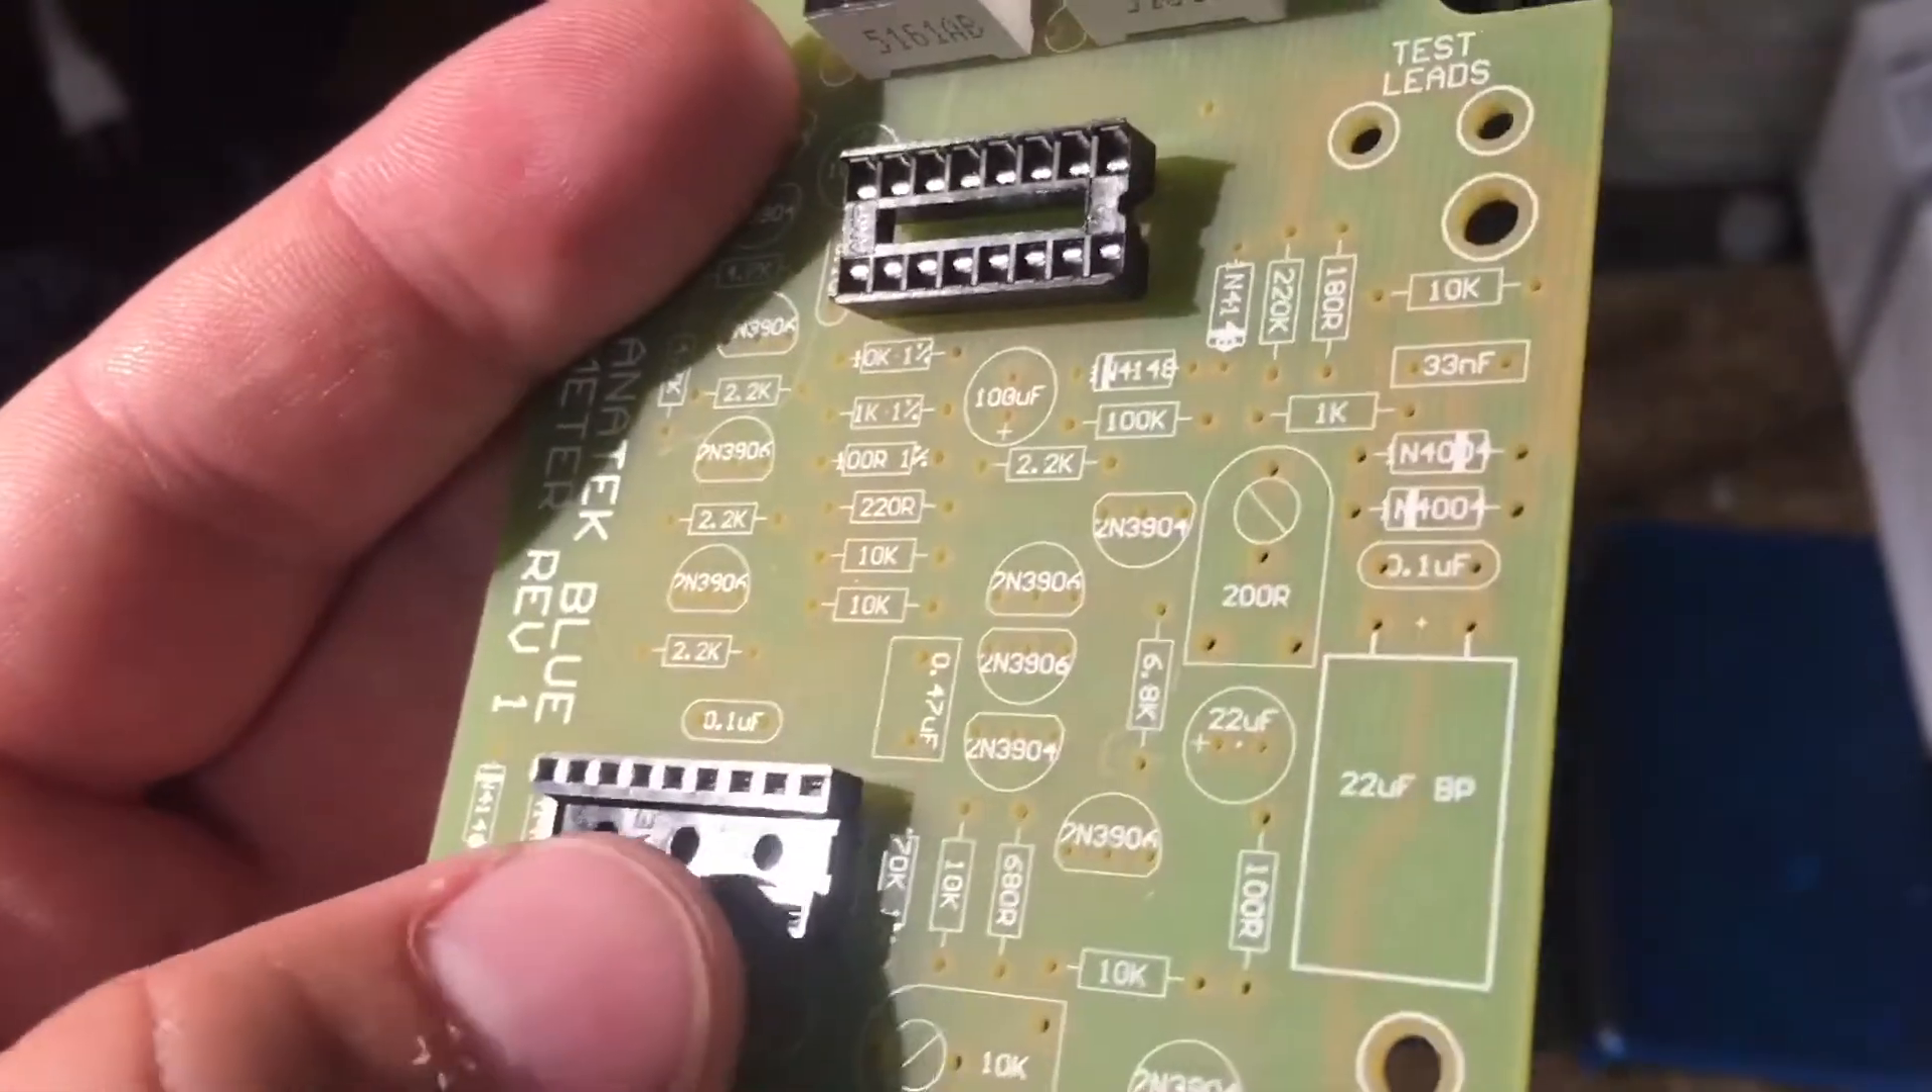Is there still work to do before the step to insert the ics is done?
Yes.